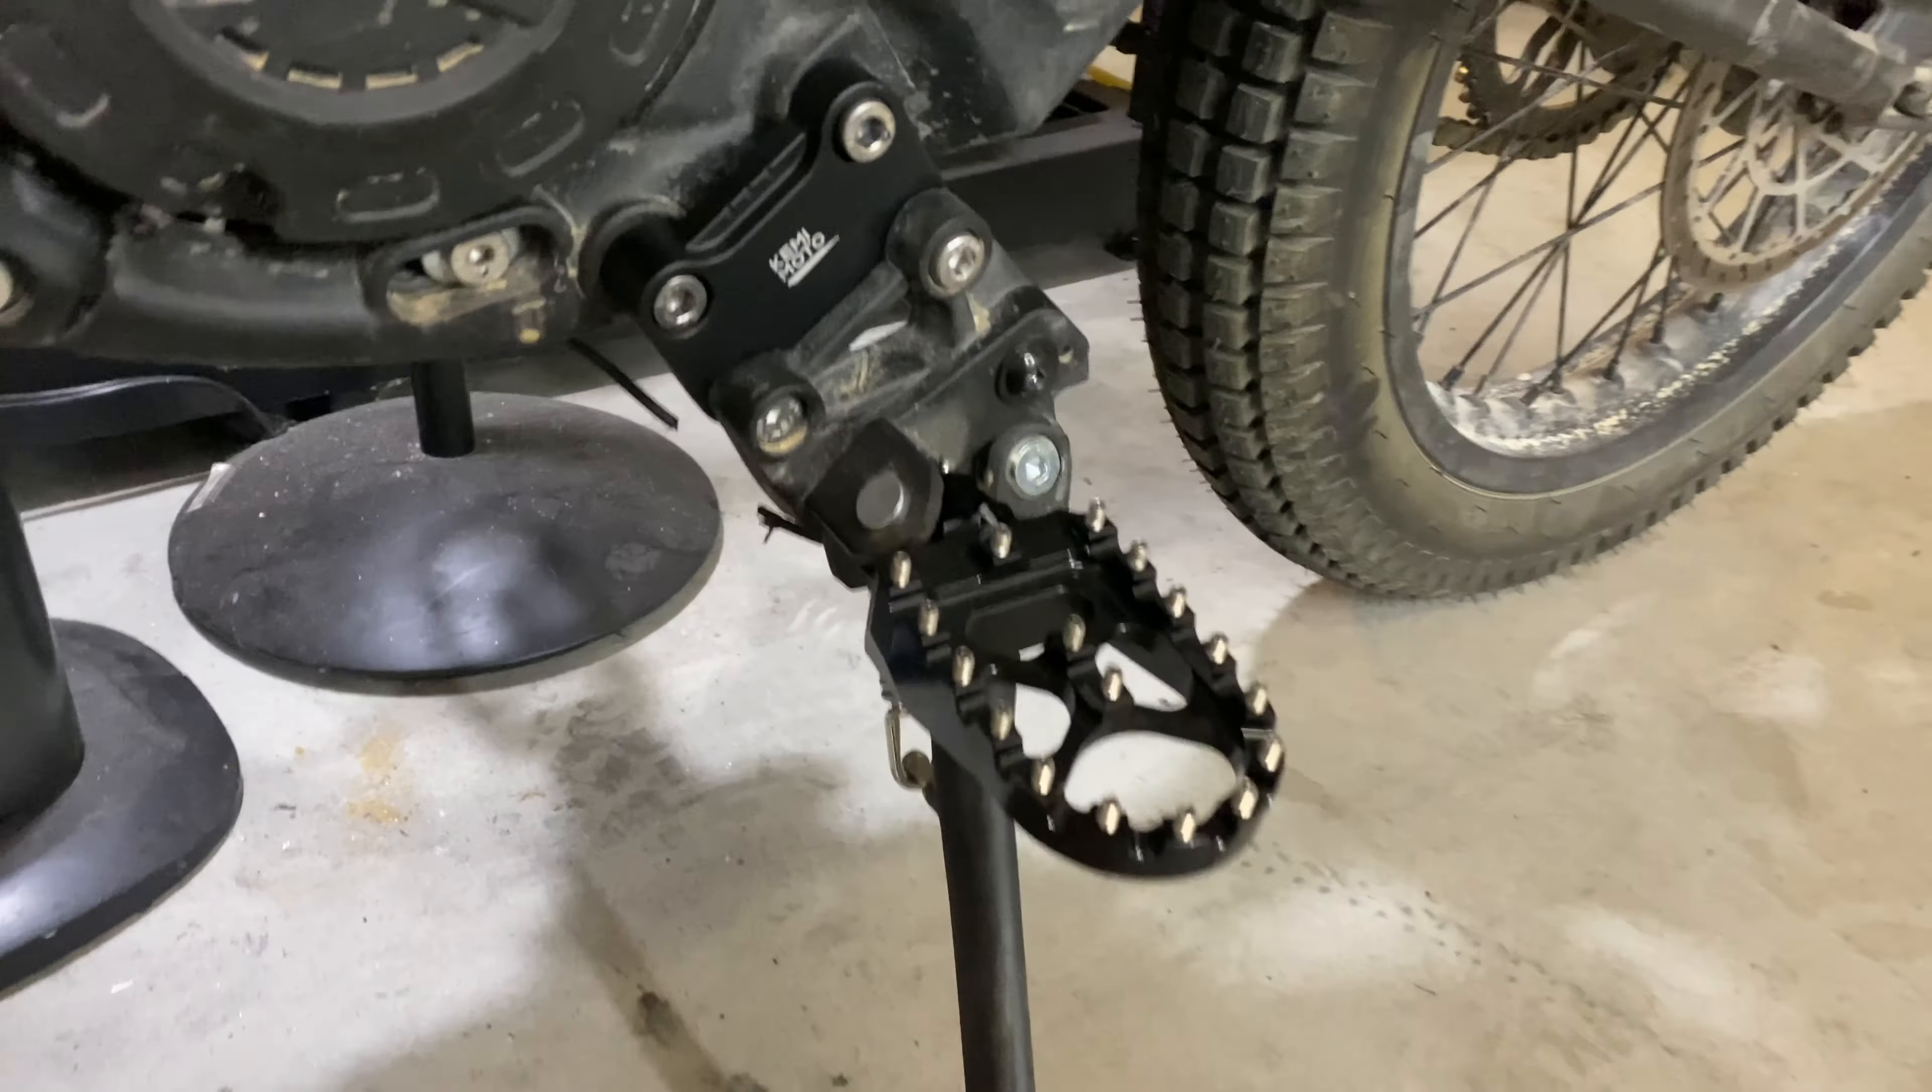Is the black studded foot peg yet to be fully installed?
No.